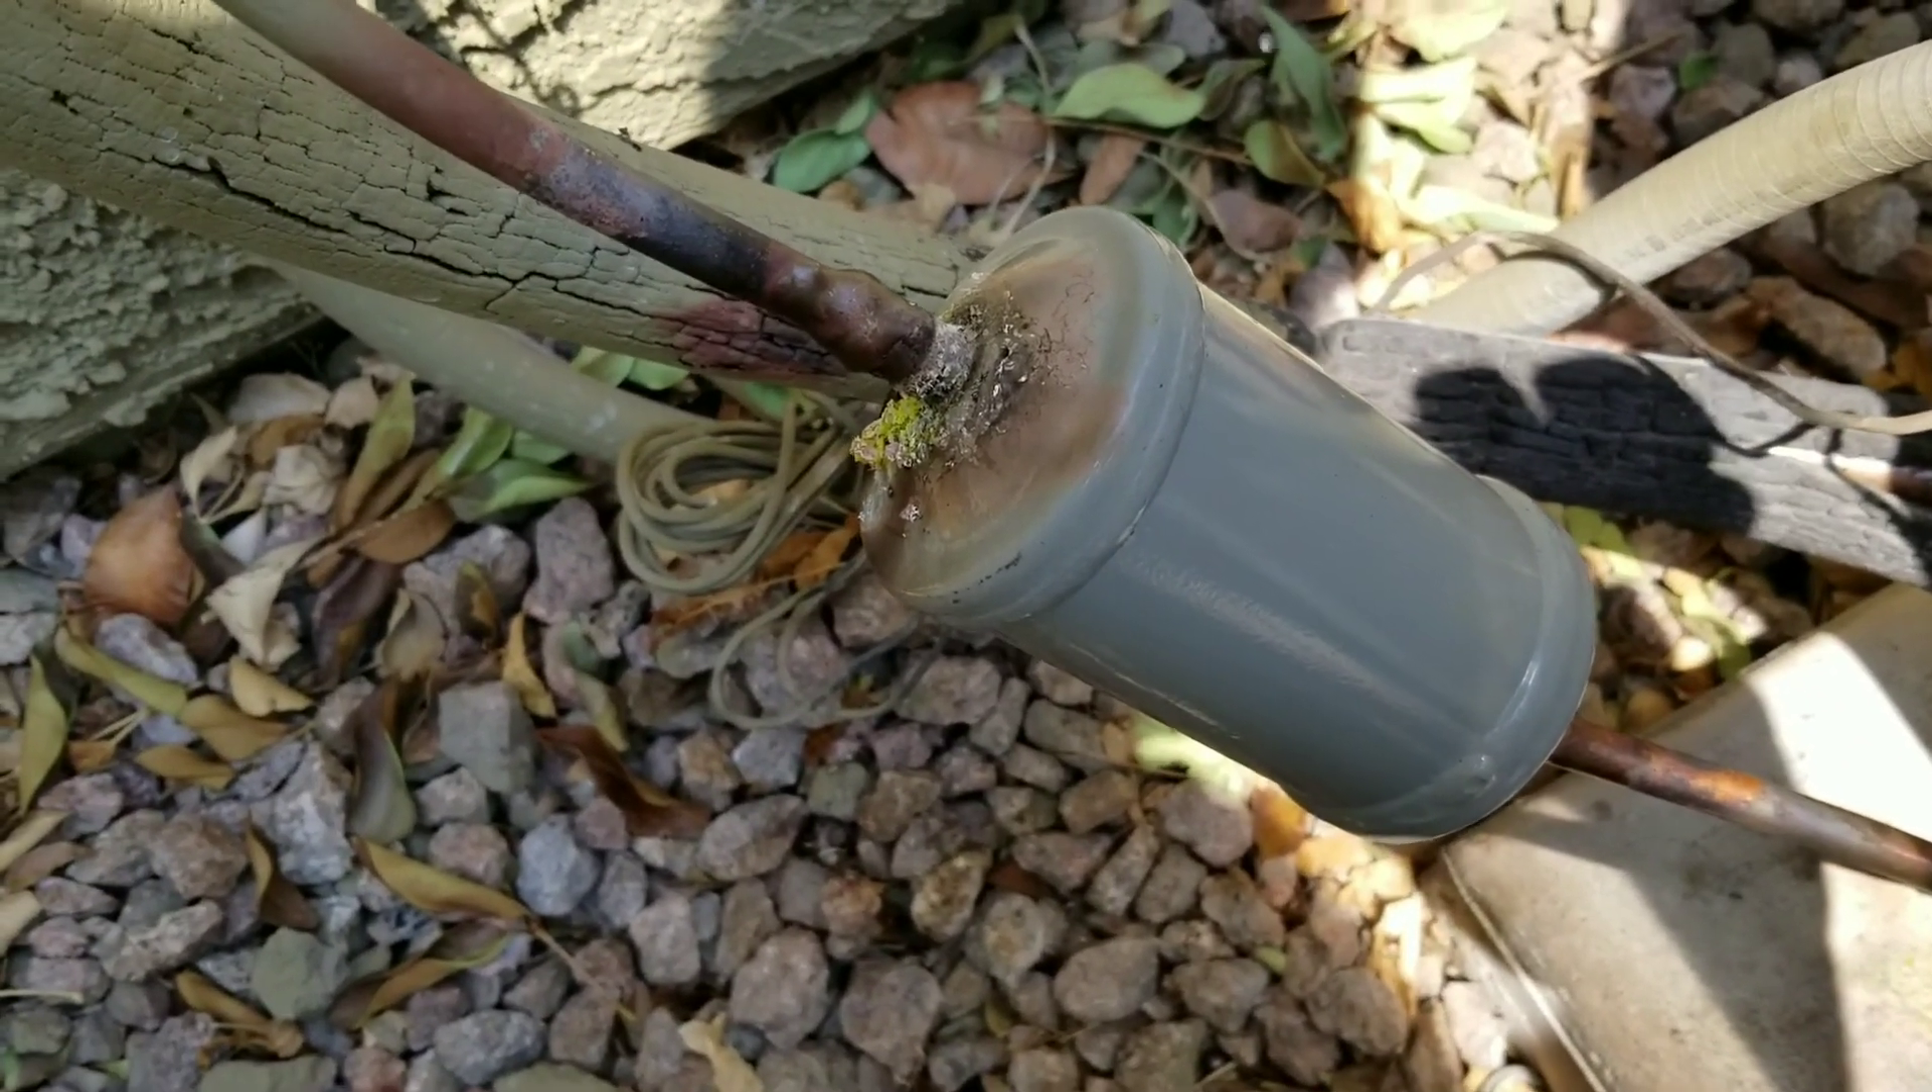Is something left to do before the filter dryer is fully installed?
No.